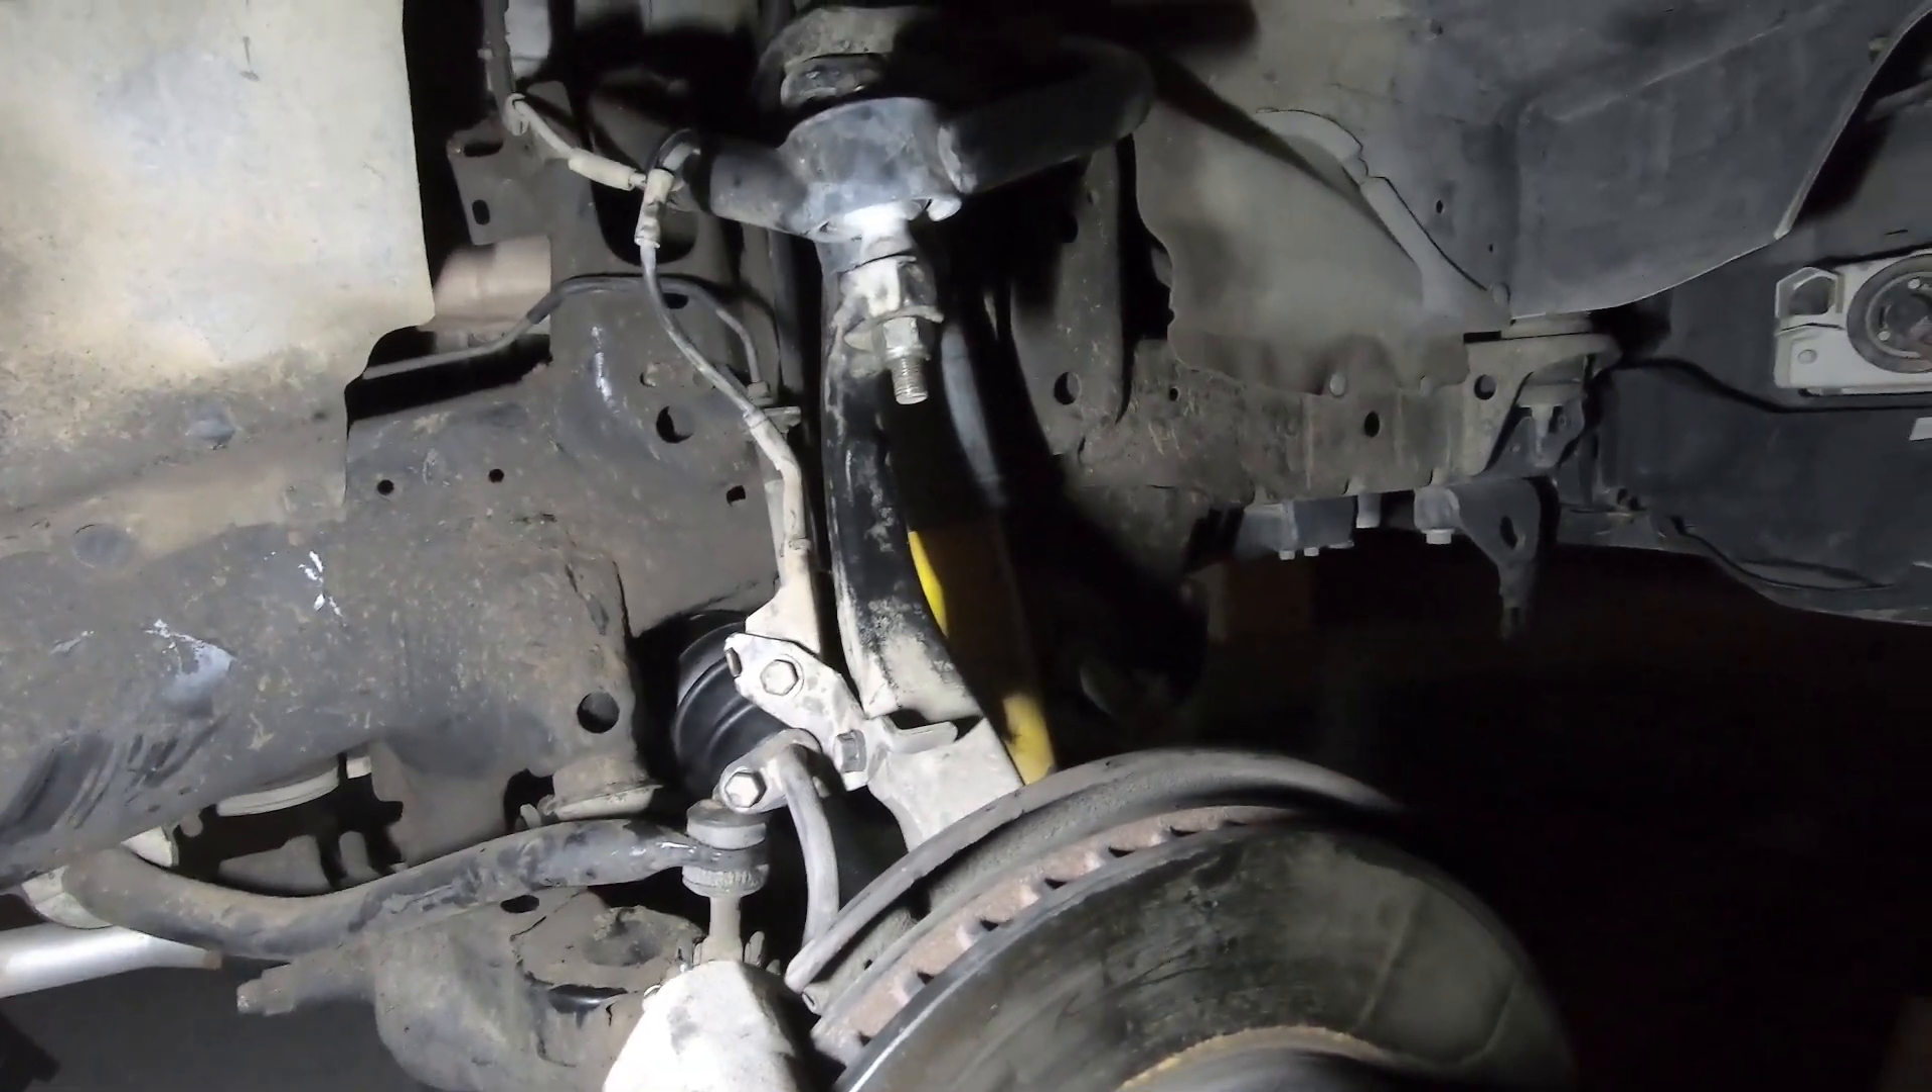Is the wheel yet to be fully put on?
Yes.